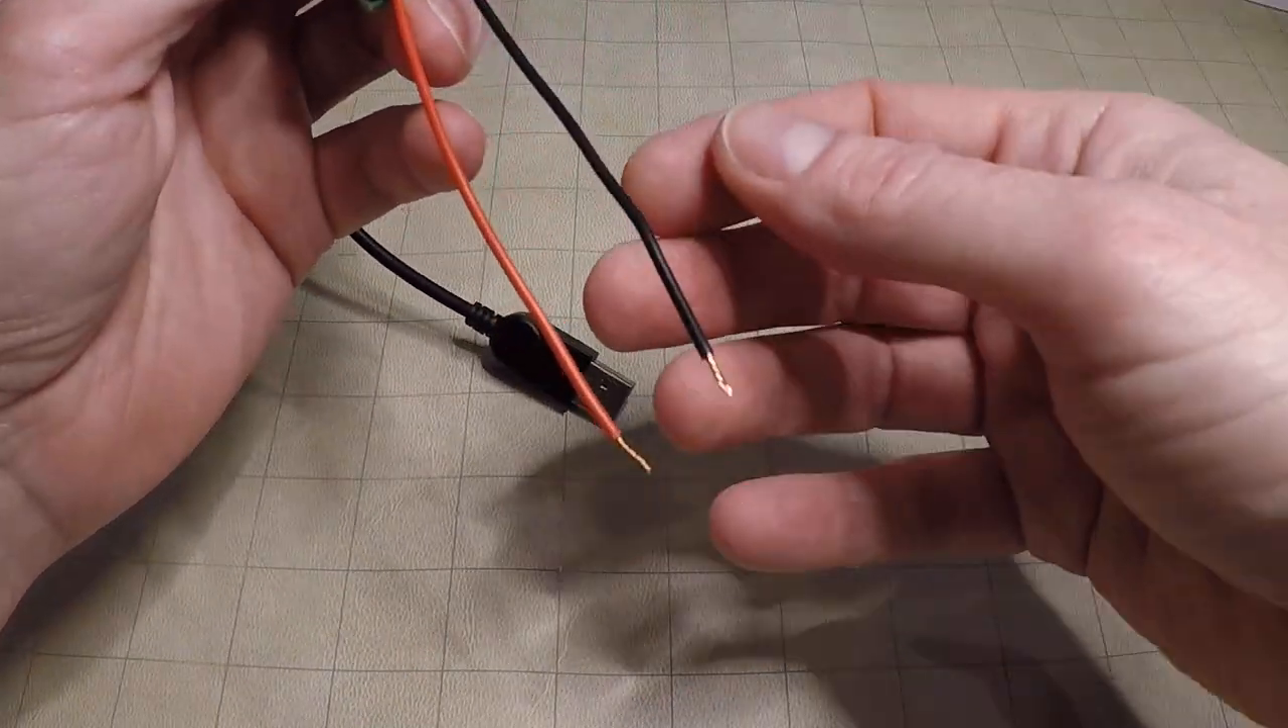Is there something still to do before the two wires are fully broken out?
No.